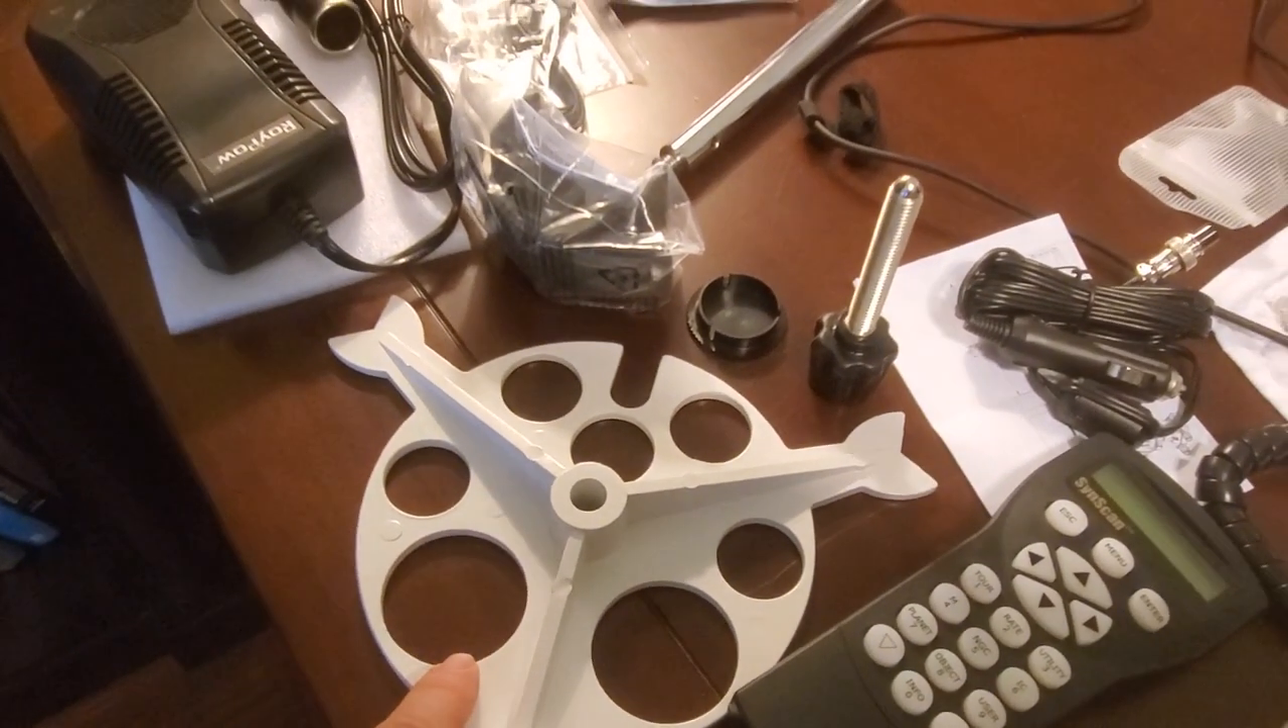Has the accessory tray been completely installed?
No.